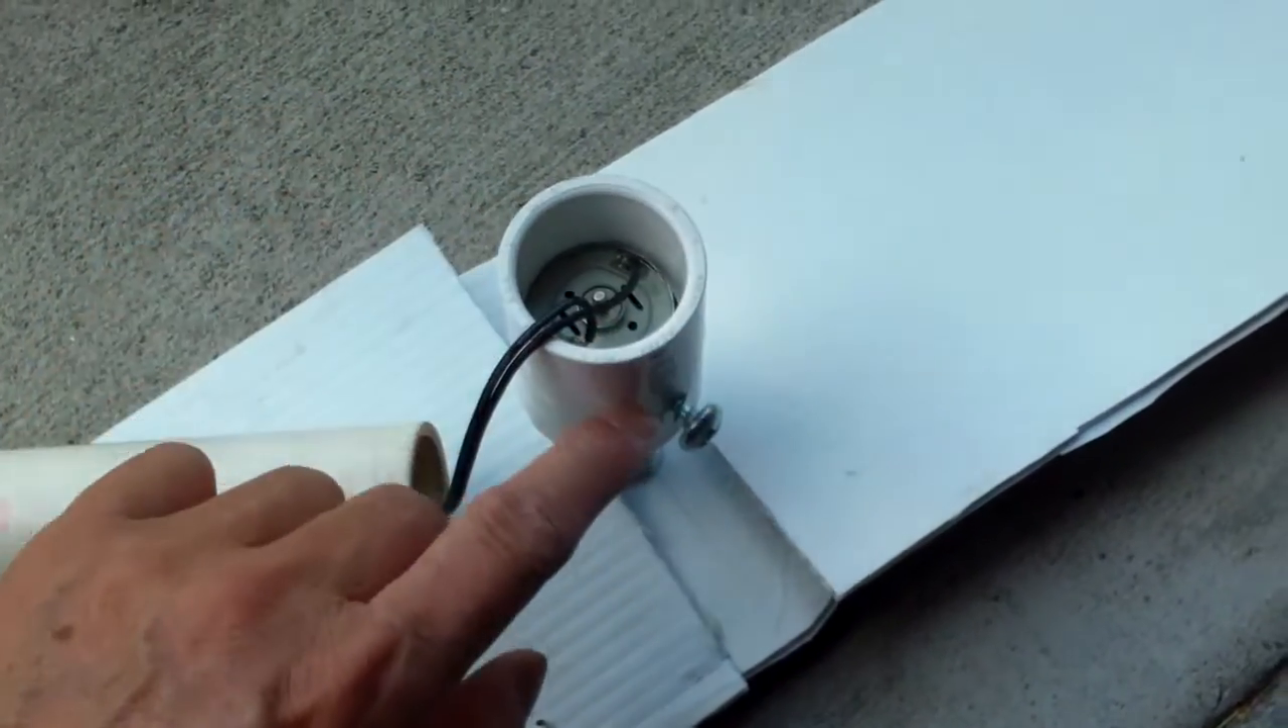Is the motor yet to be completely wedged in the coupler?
No.